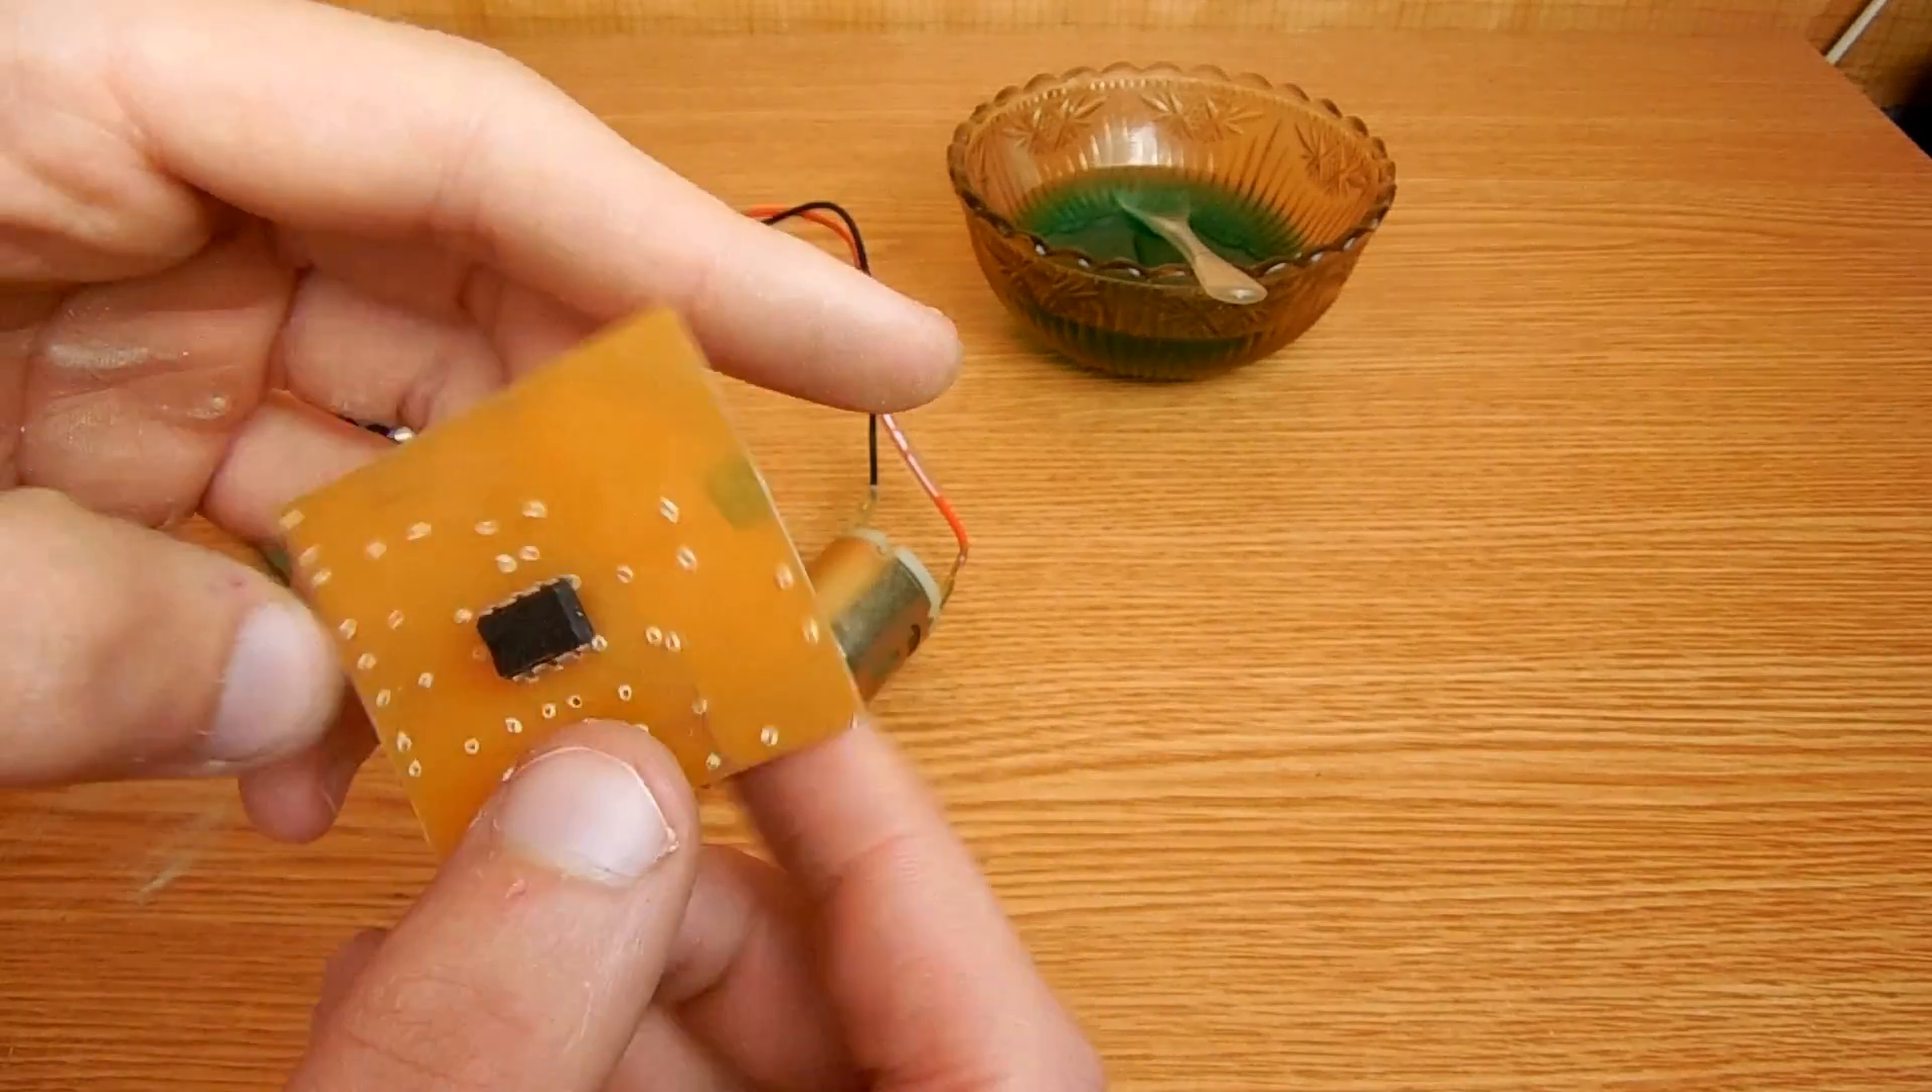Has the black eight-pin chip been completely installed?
Yes.